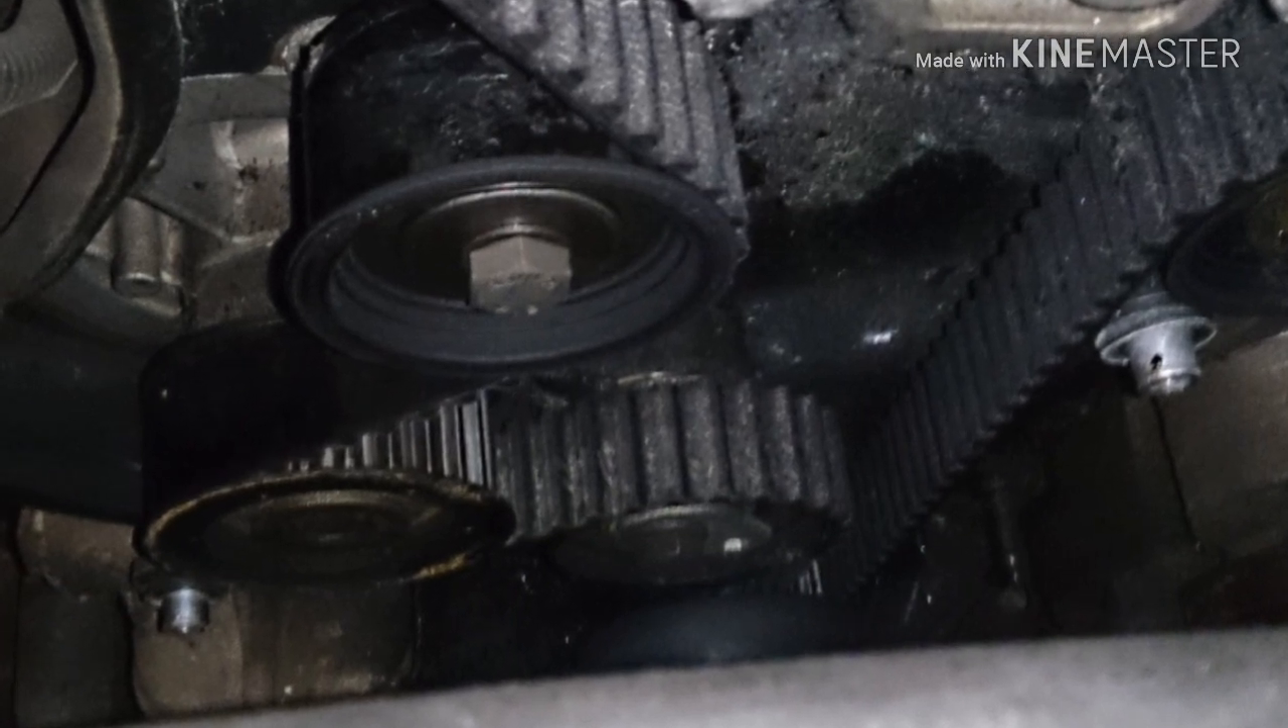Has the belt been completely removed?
No.